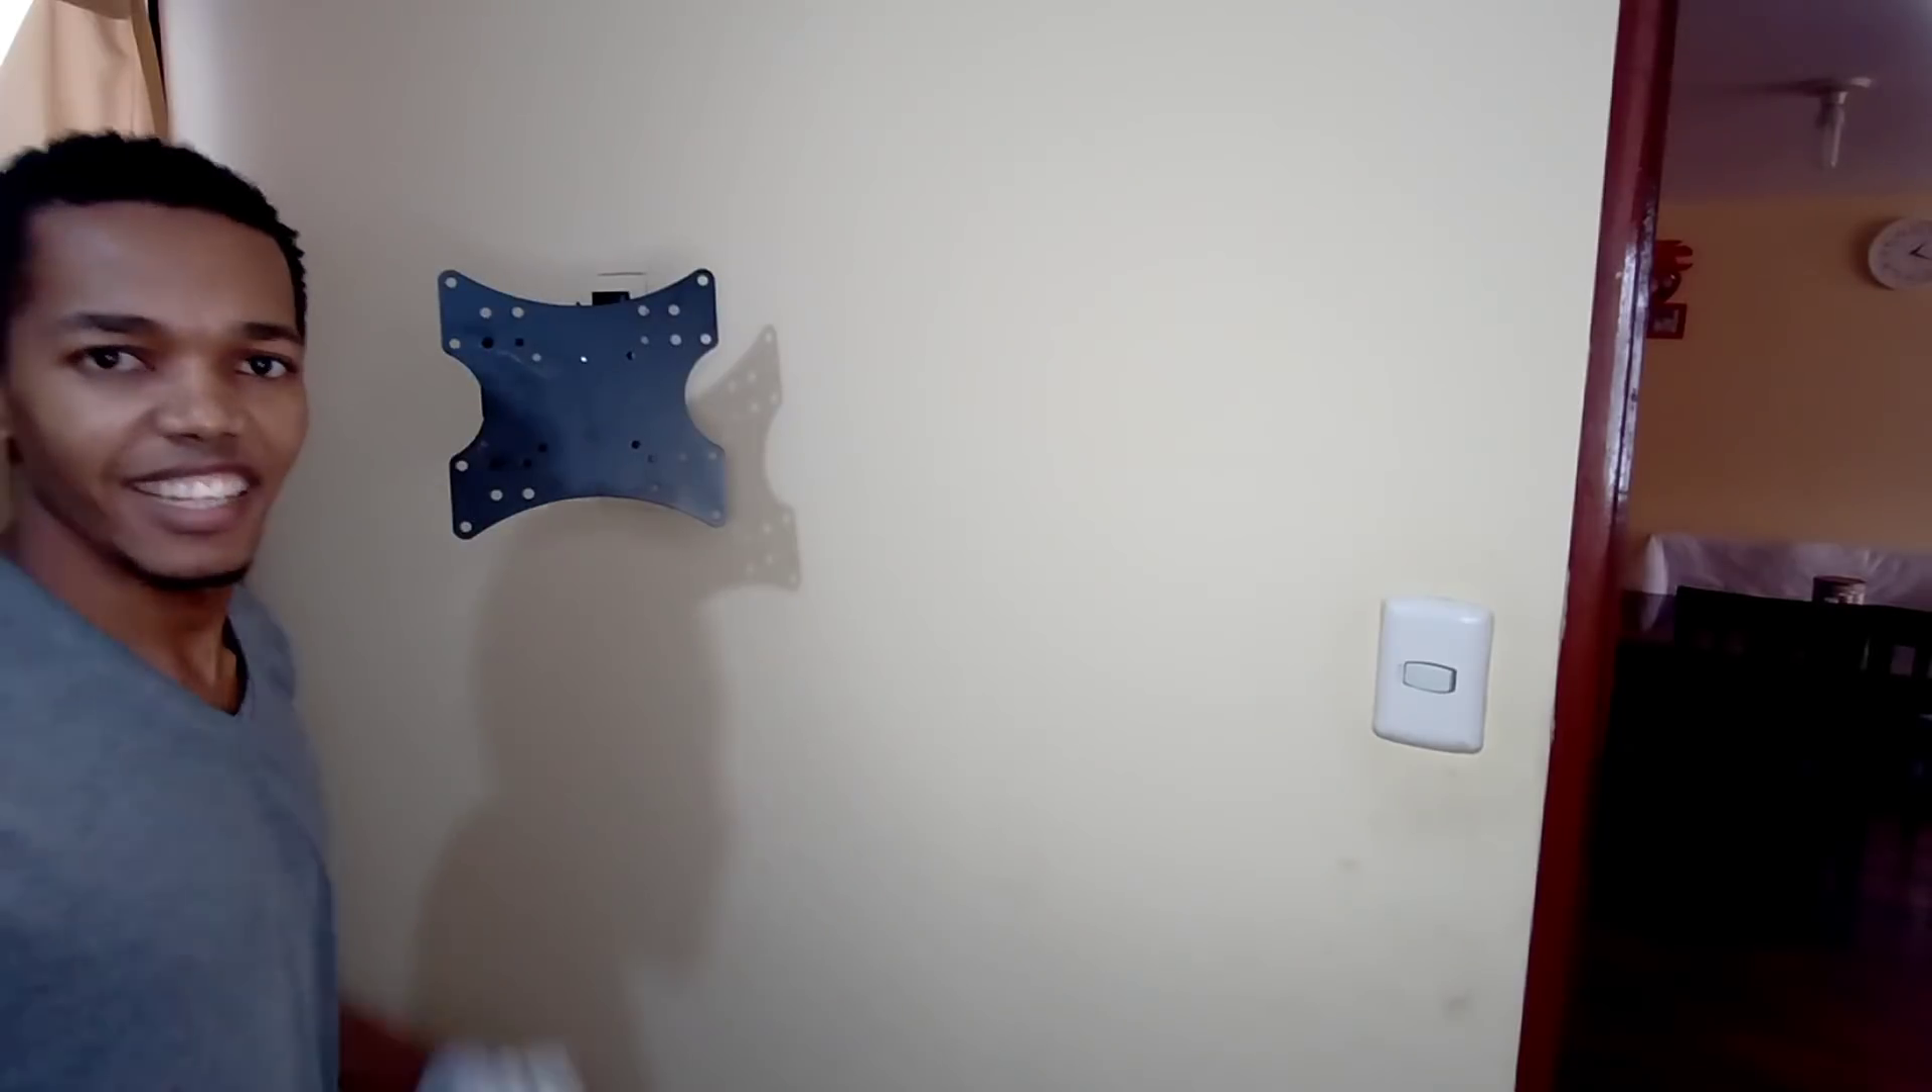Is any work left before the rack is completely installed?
No.